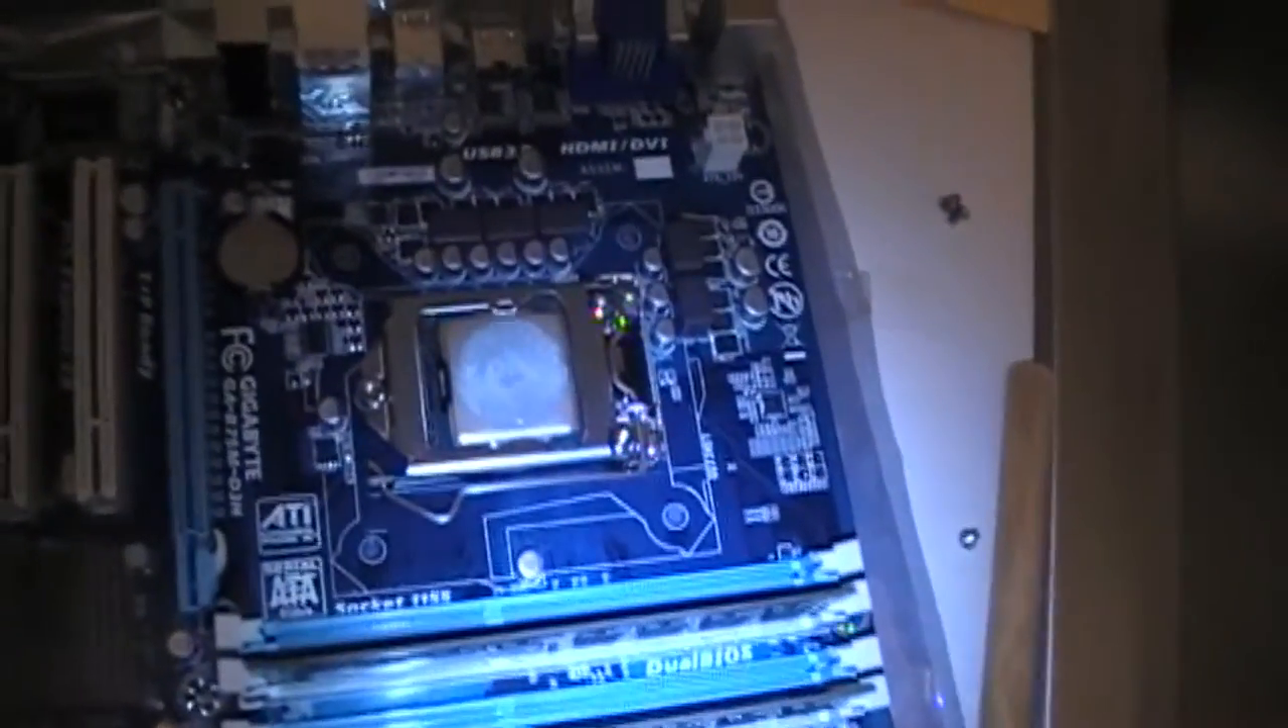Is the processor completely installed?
Yes.